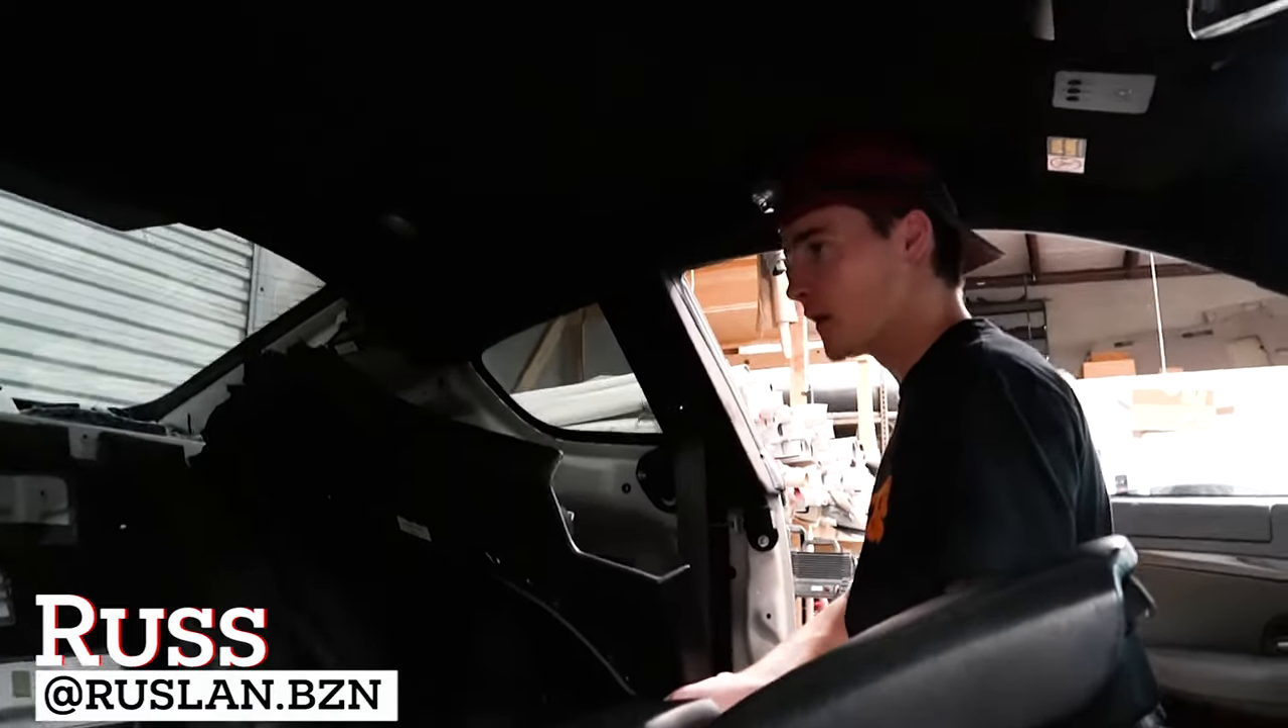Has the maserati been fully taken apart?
No.